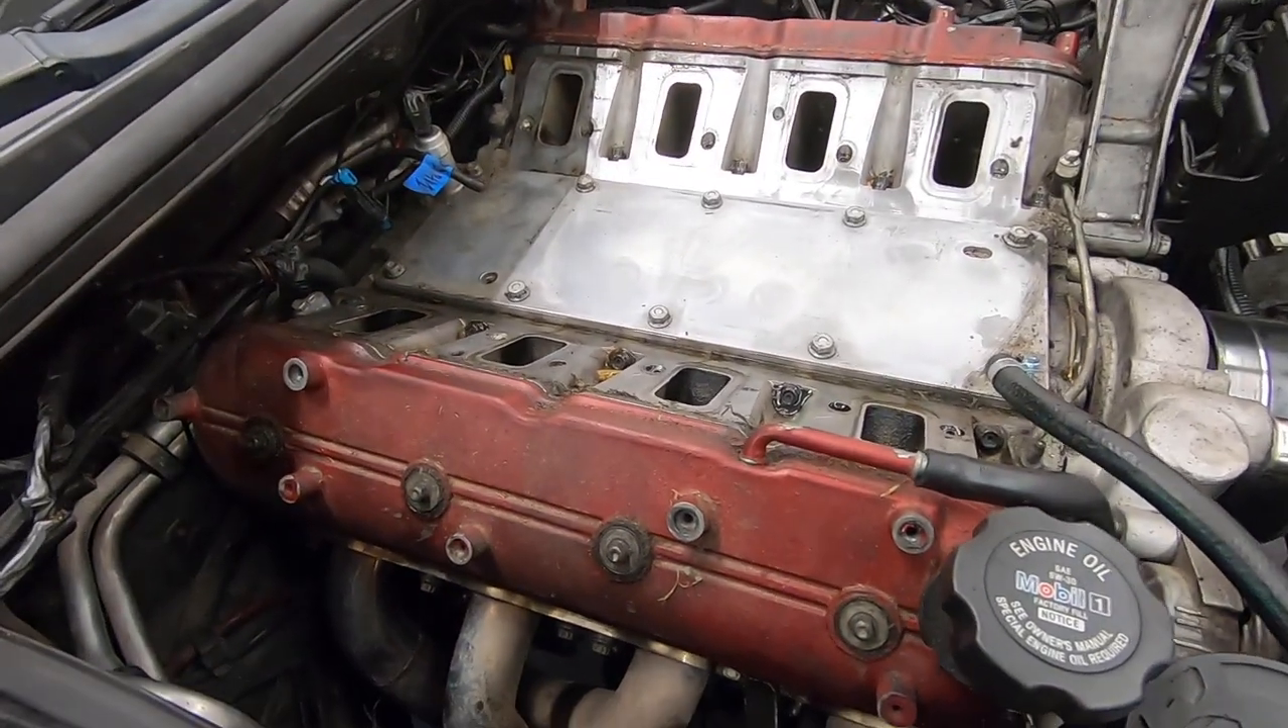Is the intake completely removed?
Yes.